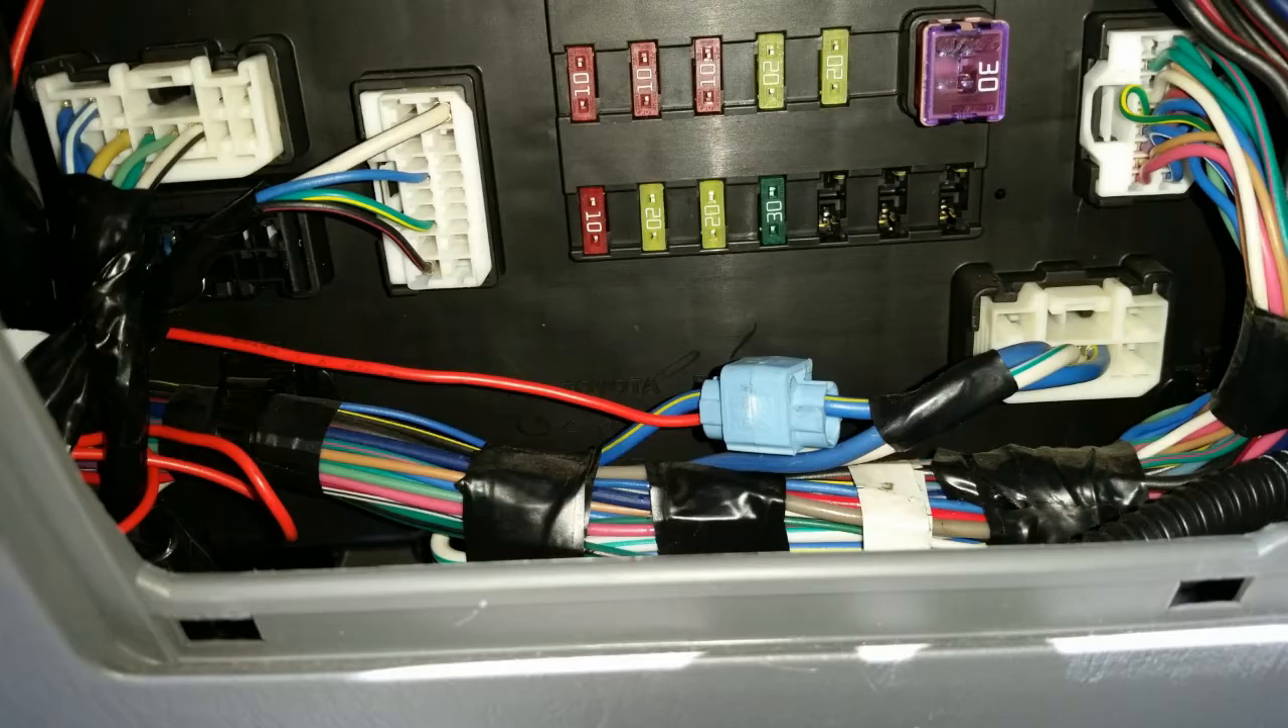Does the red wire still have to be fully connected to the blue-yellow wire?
No.